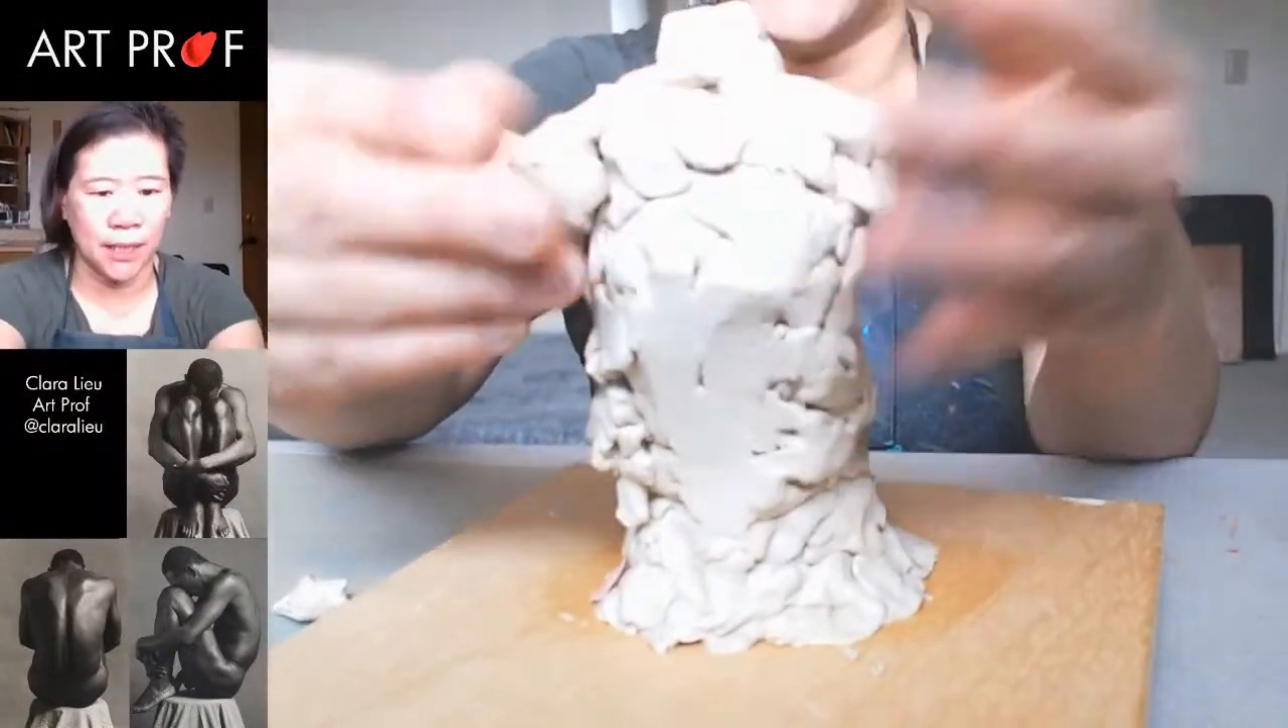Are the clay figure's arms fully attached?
No.